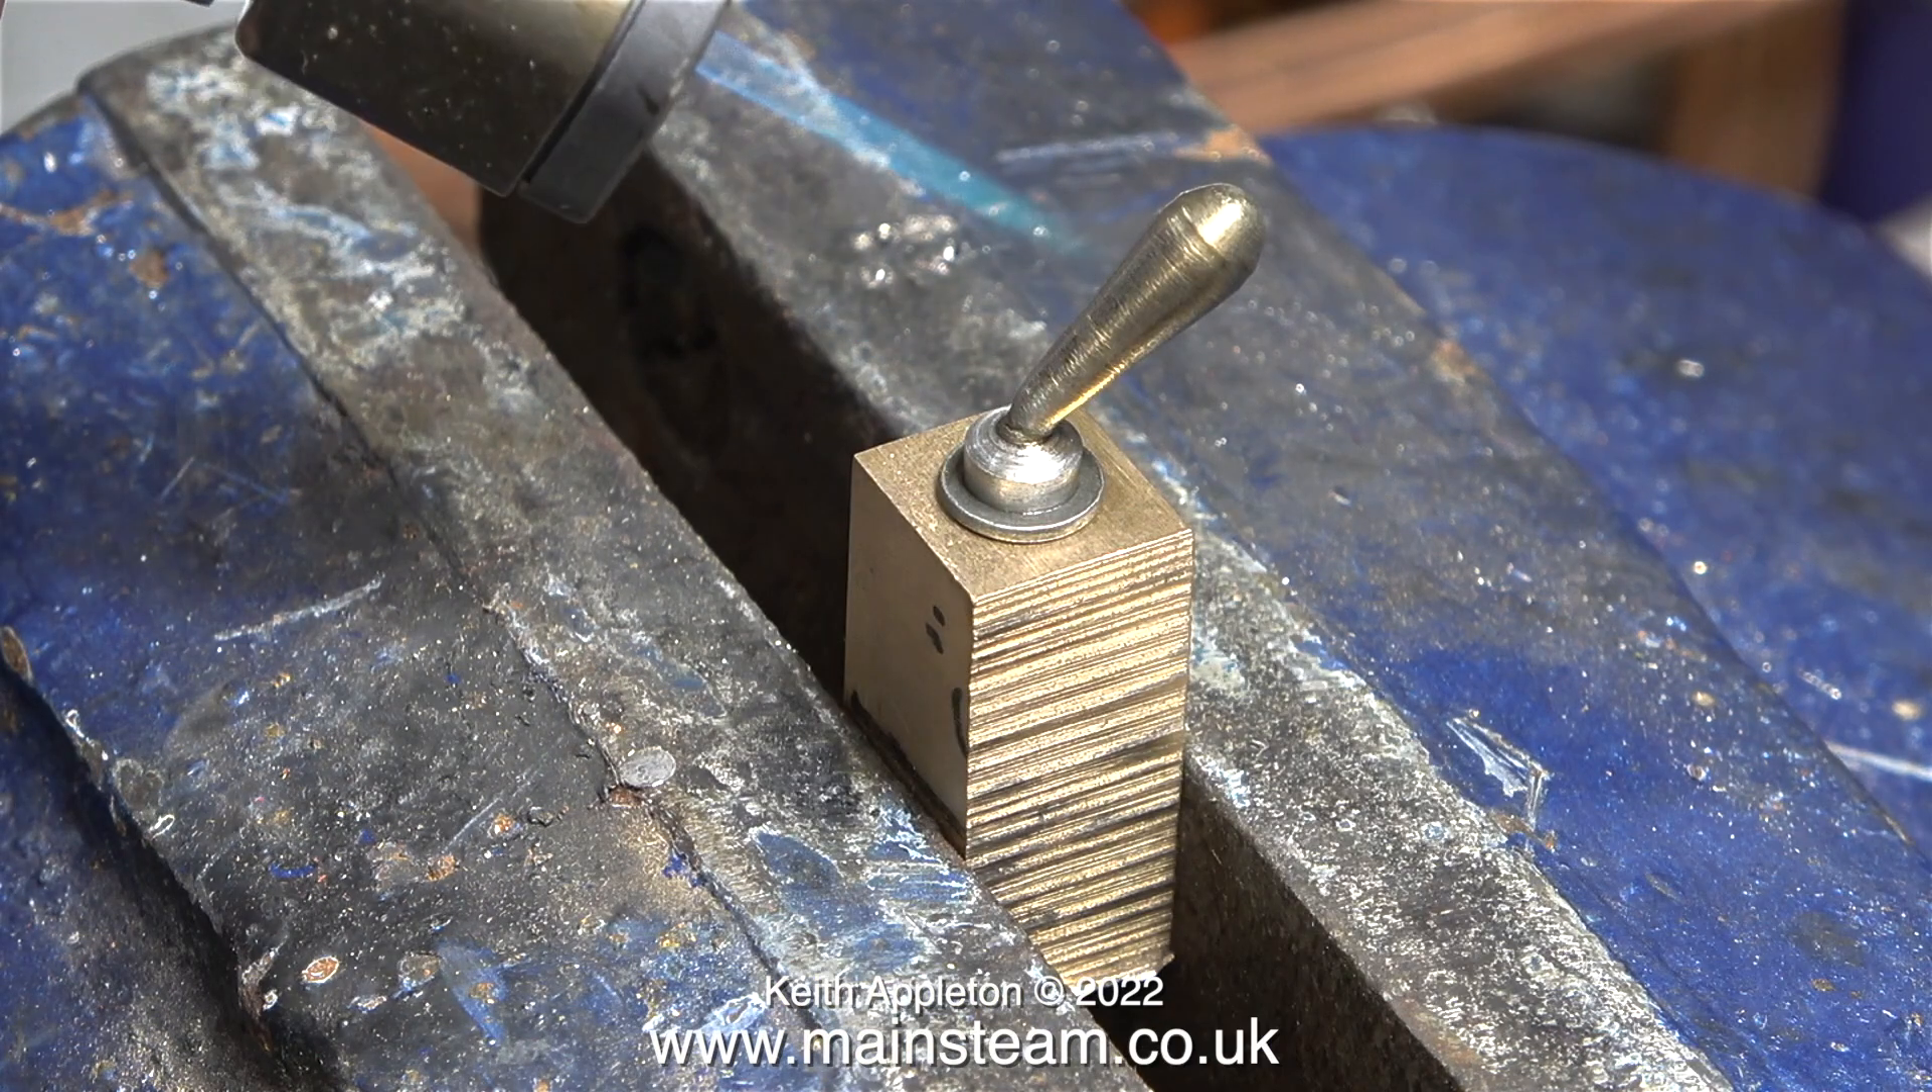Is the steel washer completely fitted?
Yes.